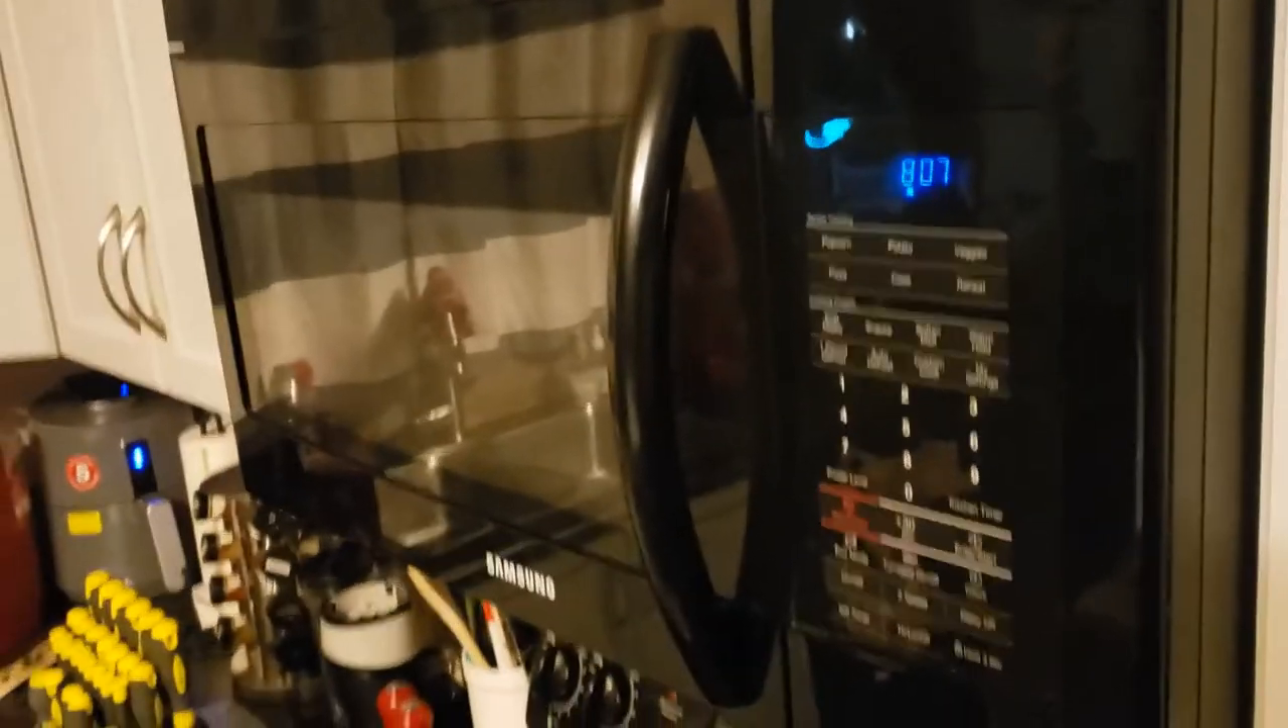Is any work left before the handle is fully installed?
No.